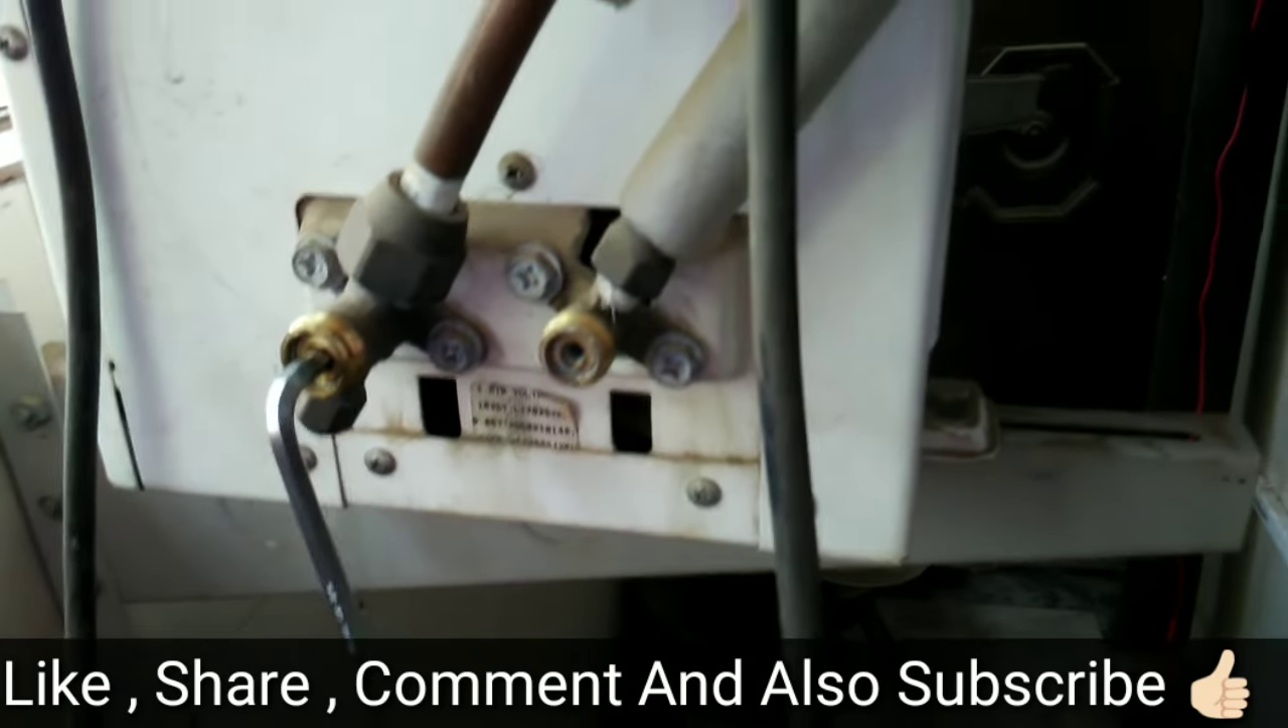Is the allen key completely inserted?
Yes.